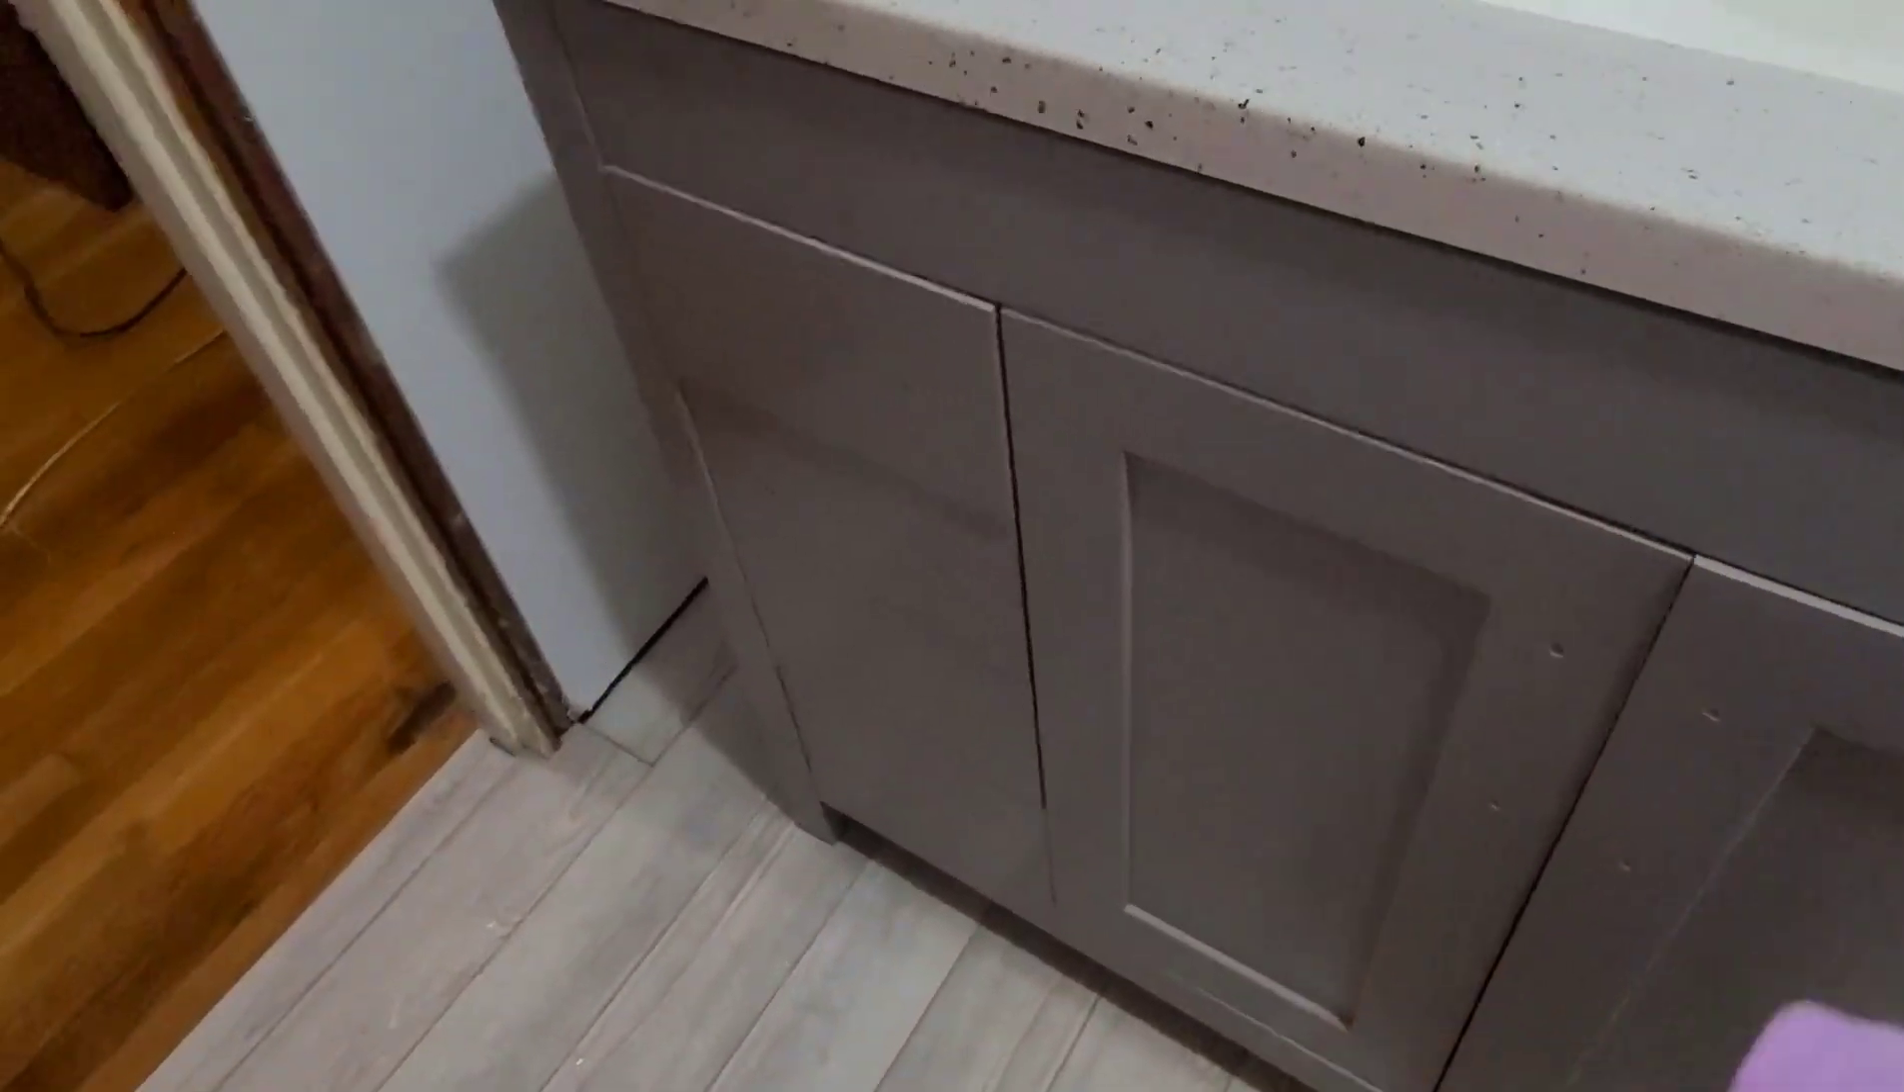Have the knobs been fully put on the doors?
No.